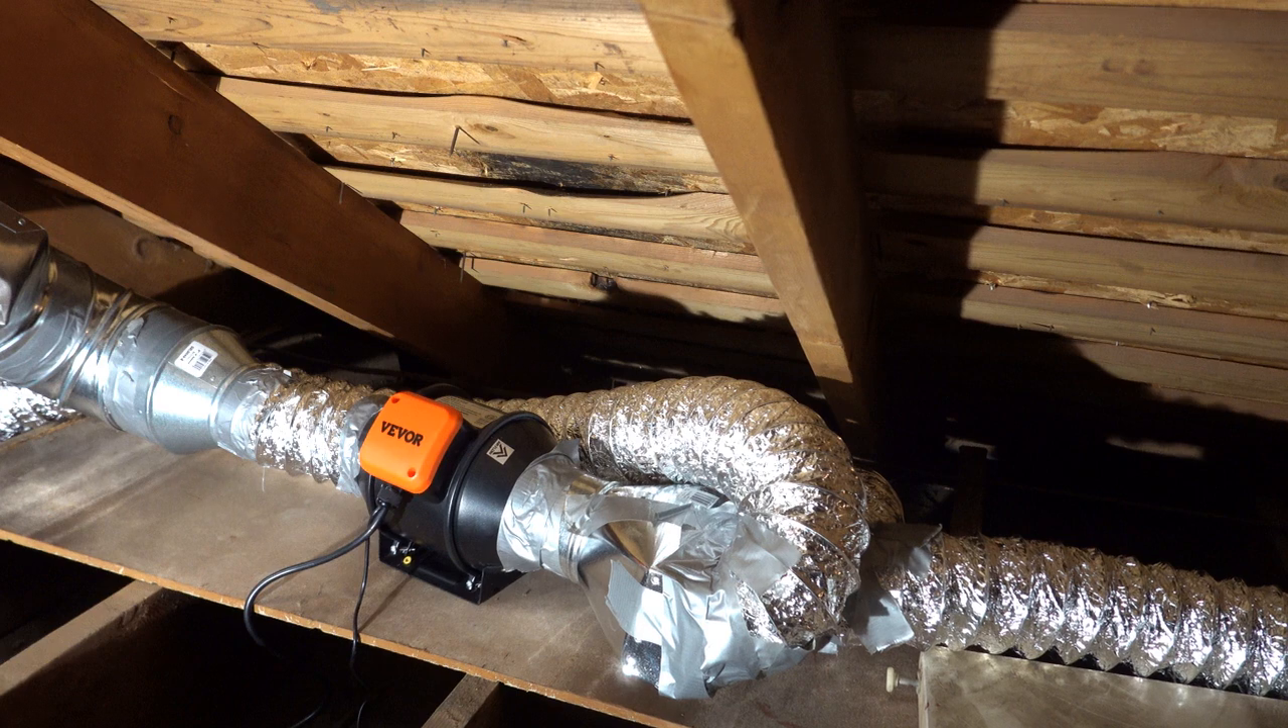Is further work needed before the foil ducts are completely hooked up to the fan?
No.